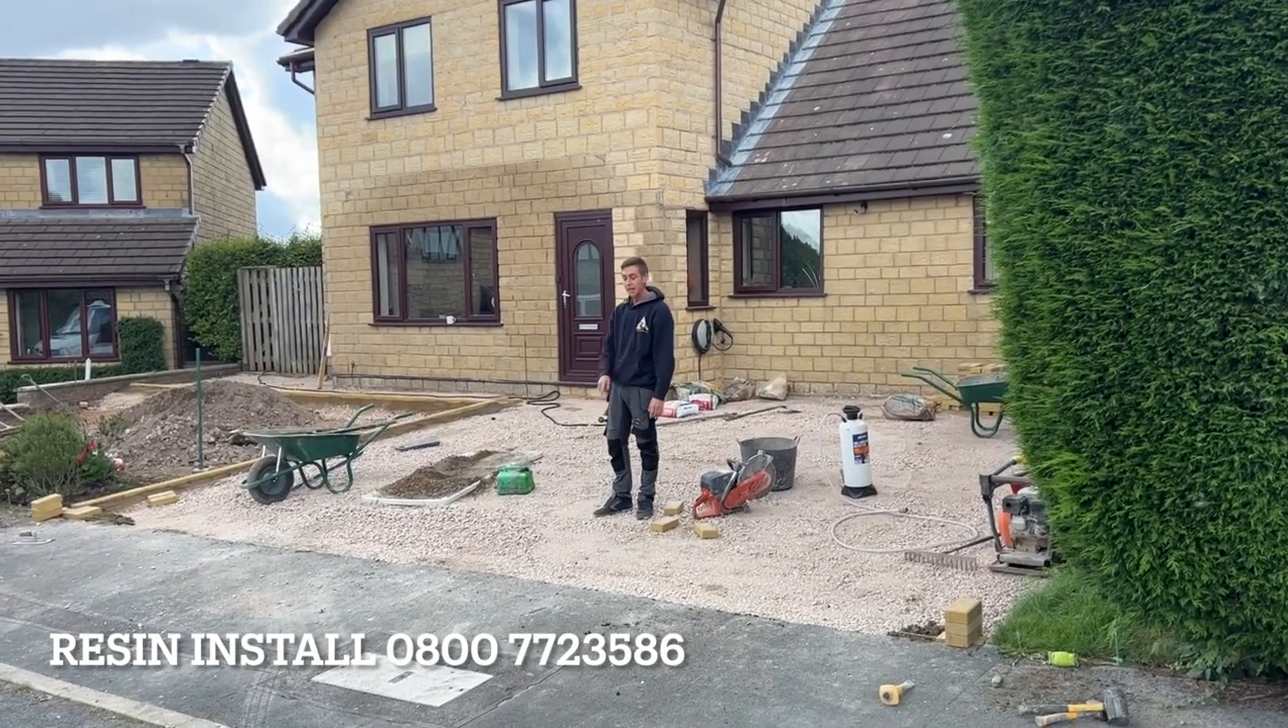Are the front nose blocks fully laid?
No.